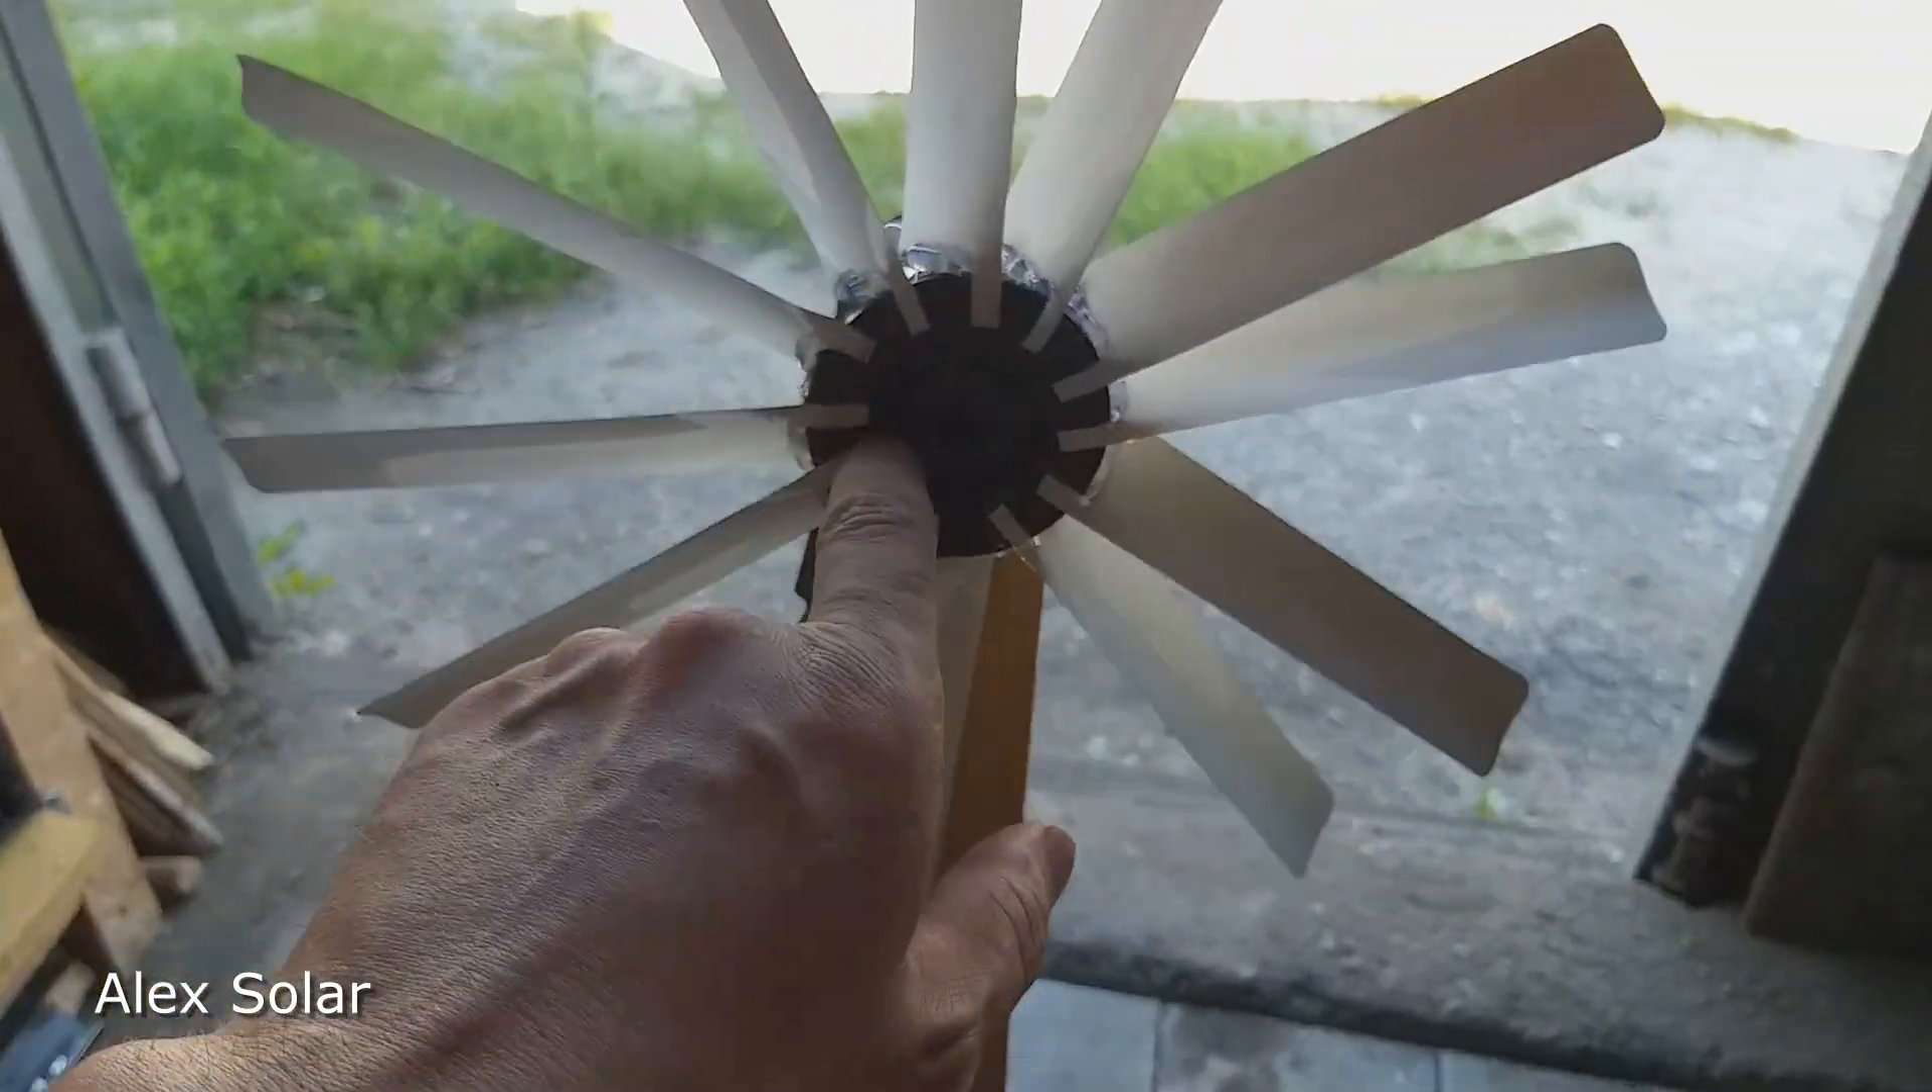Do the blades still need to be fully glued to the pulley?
No.